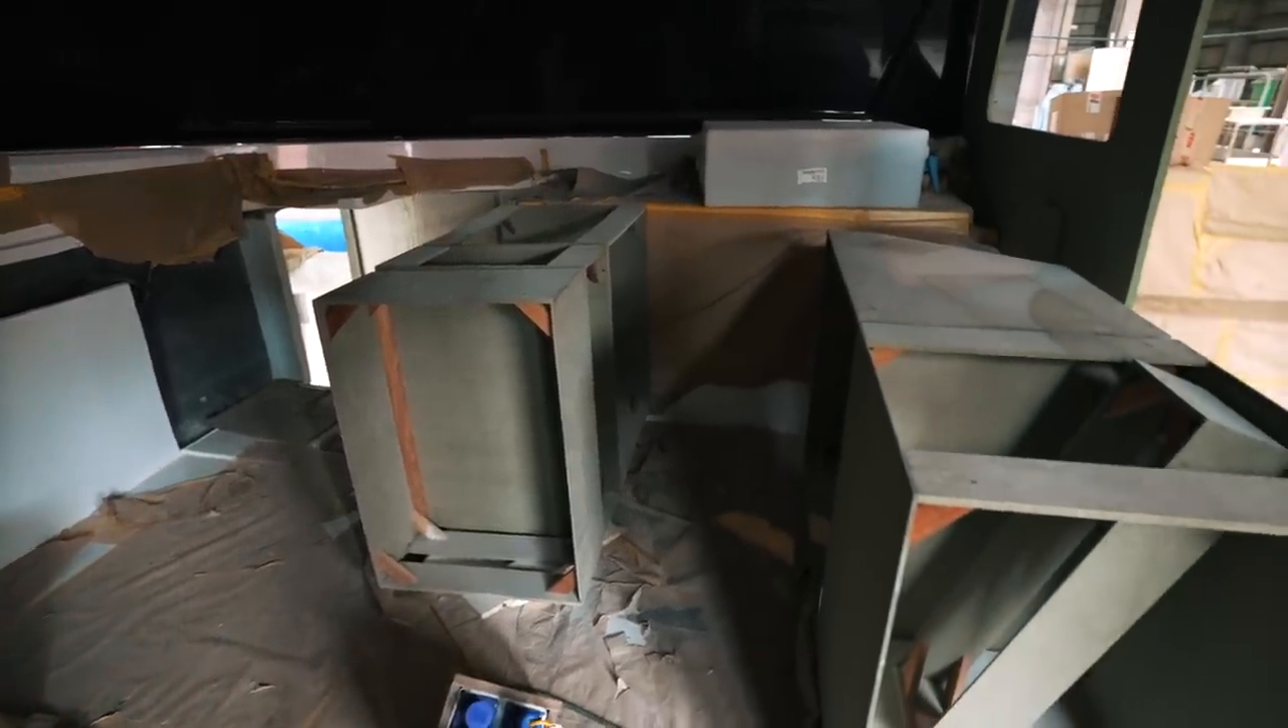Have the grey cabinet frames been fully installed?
No.